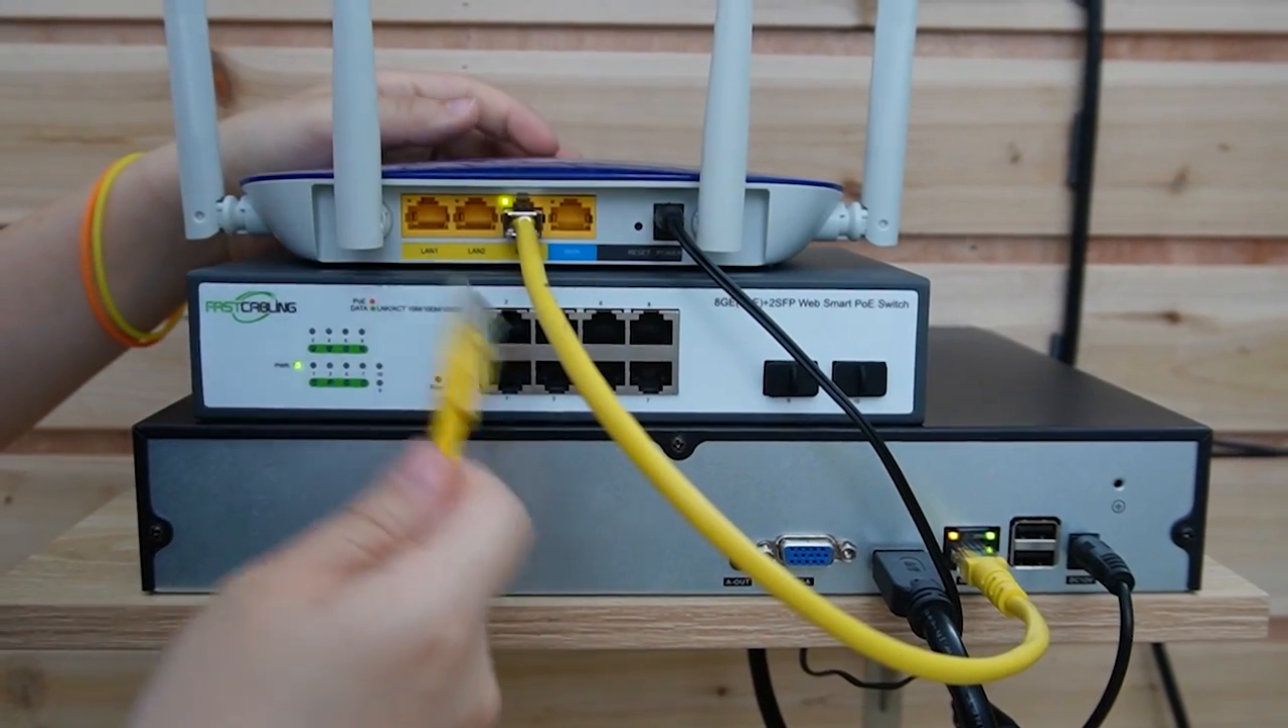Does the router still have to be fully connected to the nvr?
No.